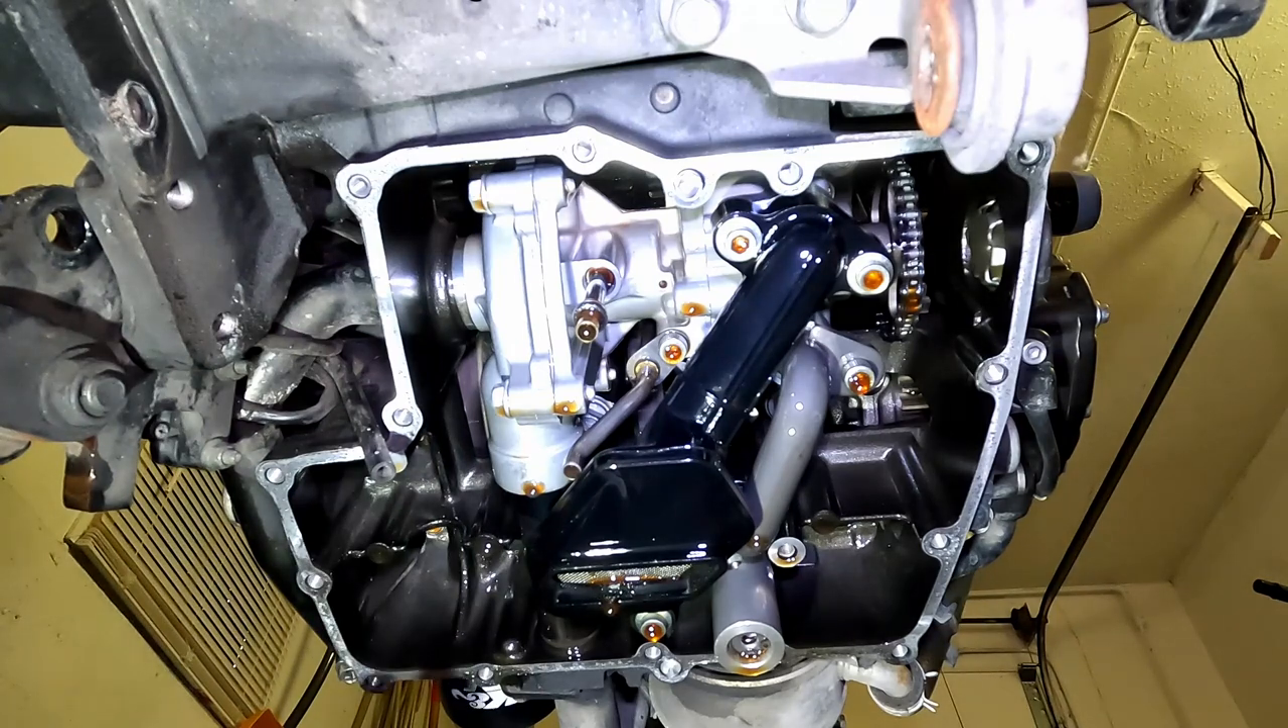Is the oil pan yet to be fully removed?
No.